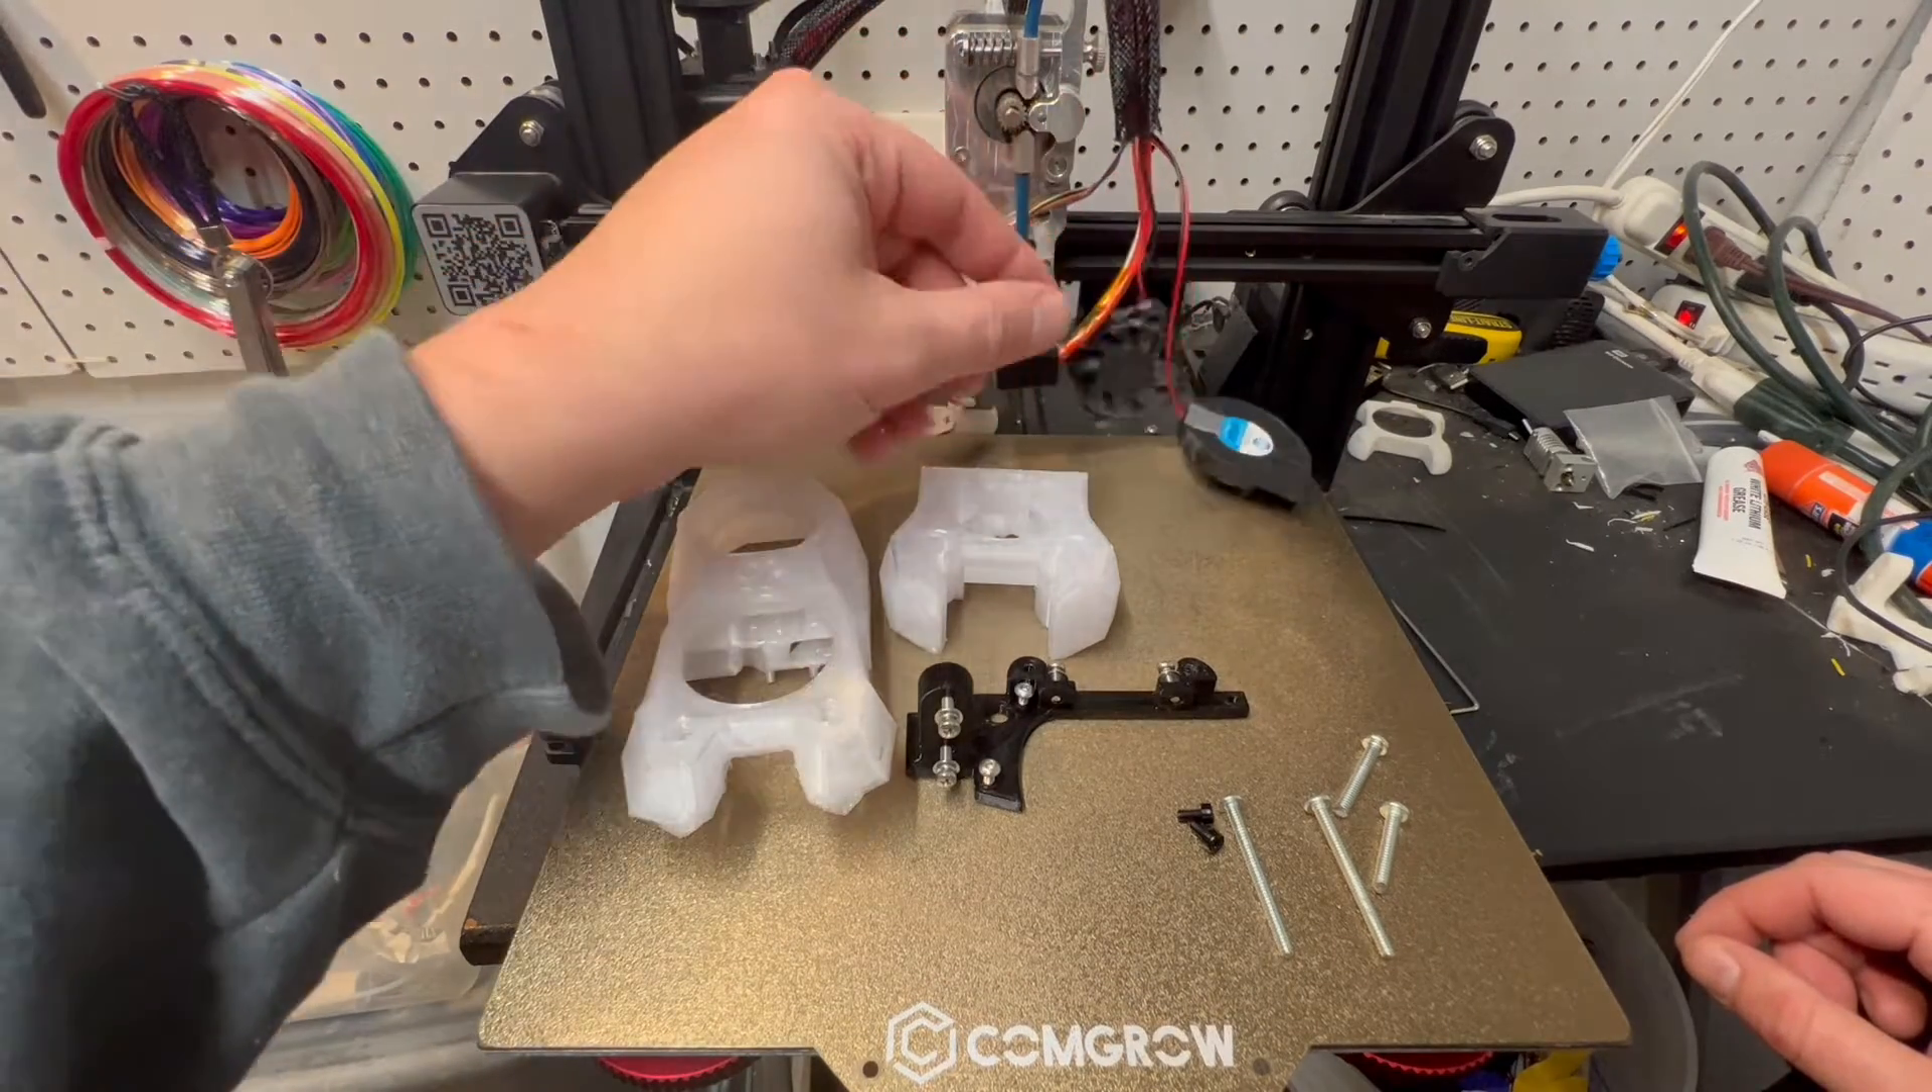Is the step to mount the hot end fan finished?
No.